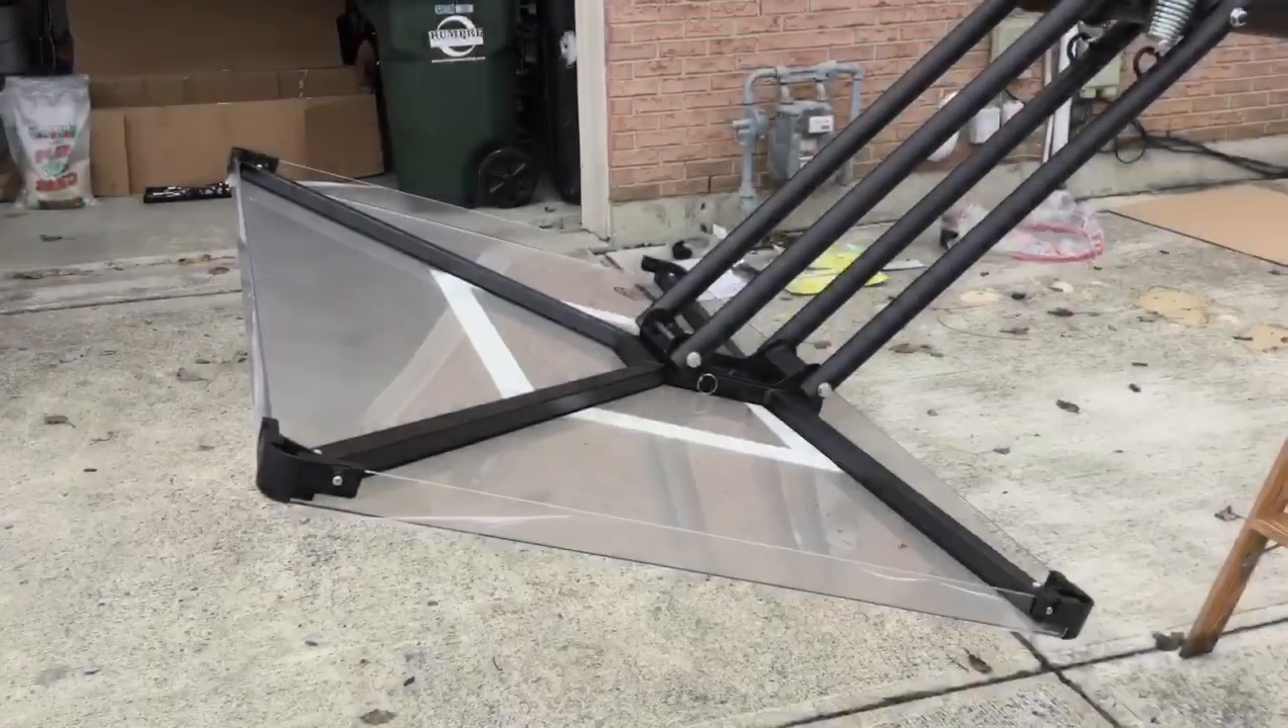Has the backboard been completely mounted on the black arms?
Yes.